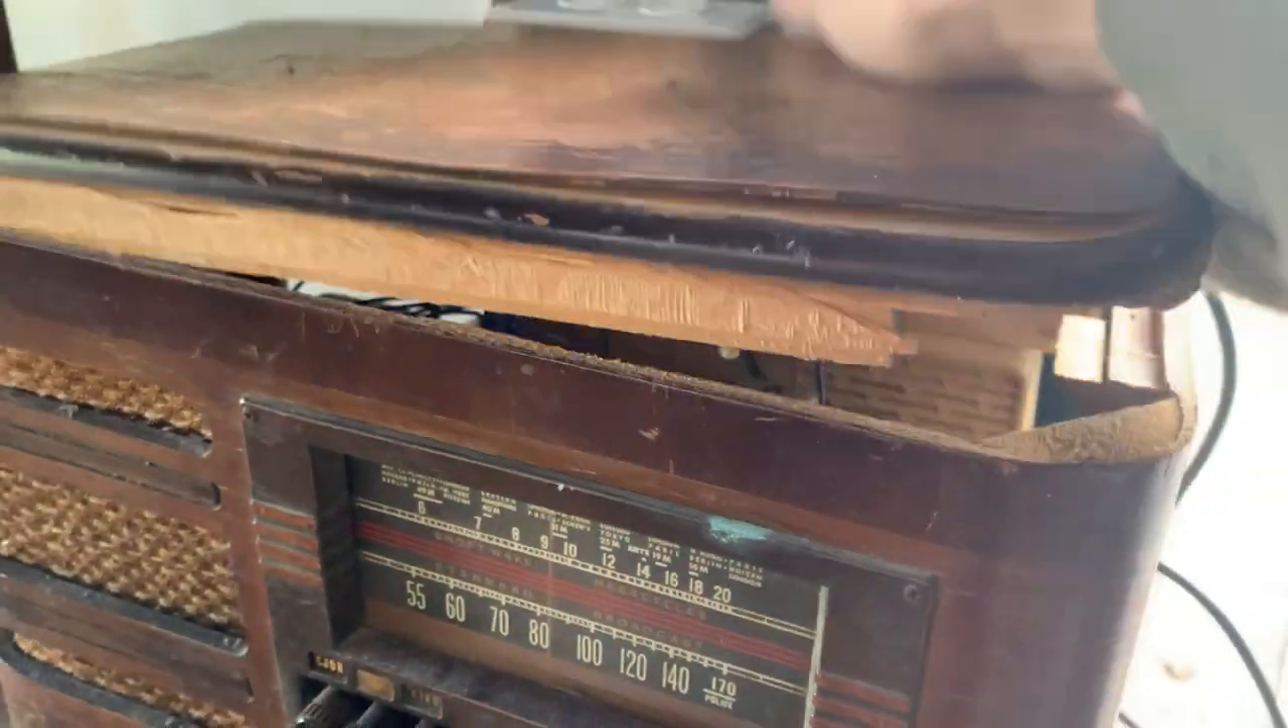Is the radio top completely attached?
No.